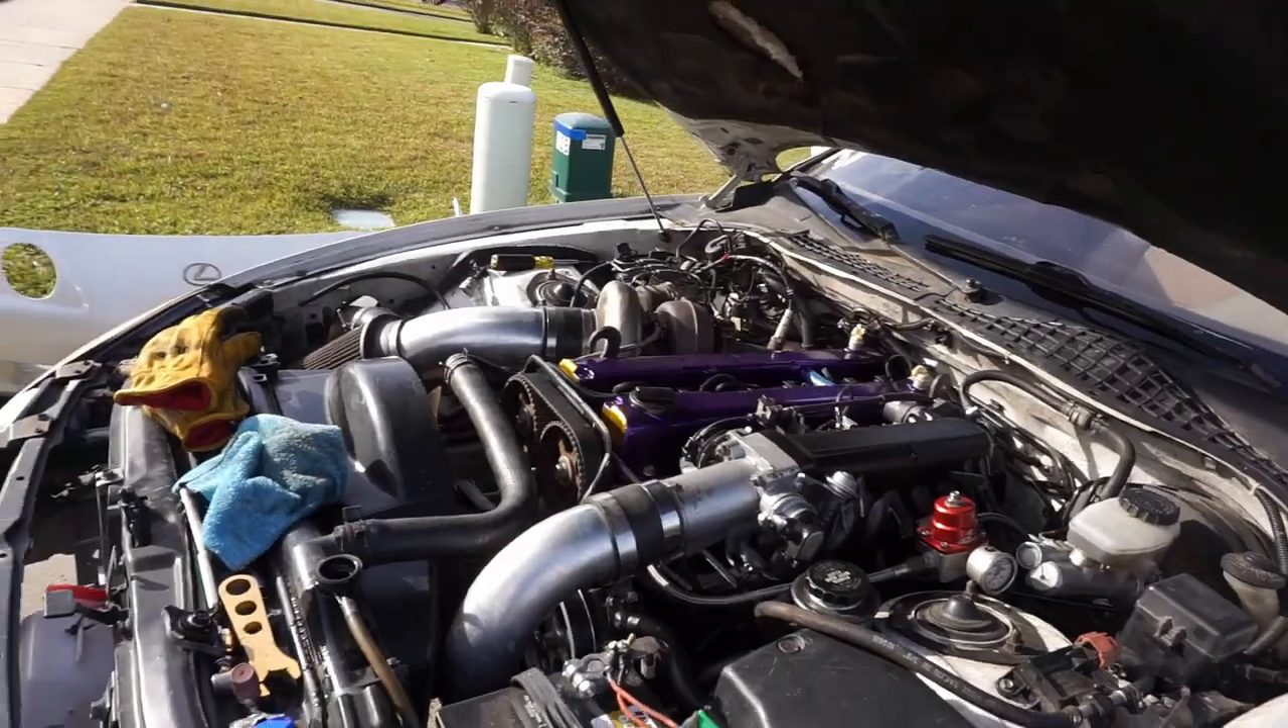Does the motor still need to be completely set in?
No.